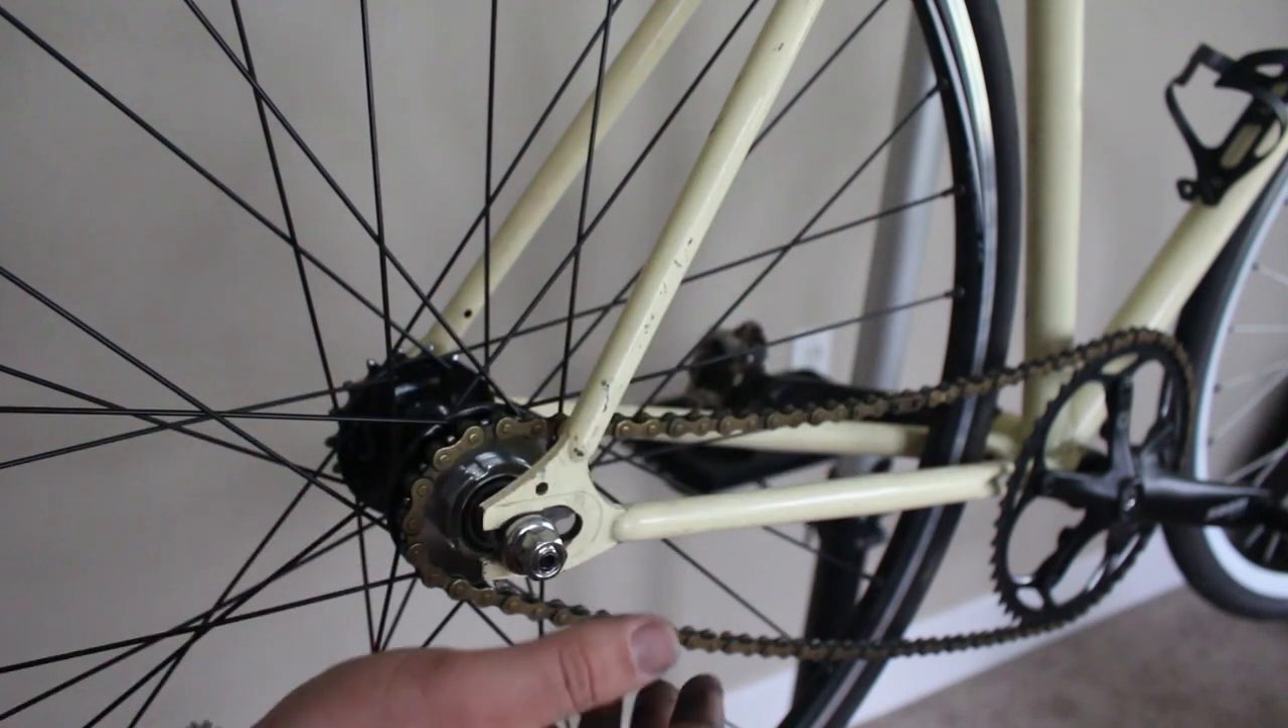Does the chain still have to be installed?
No.